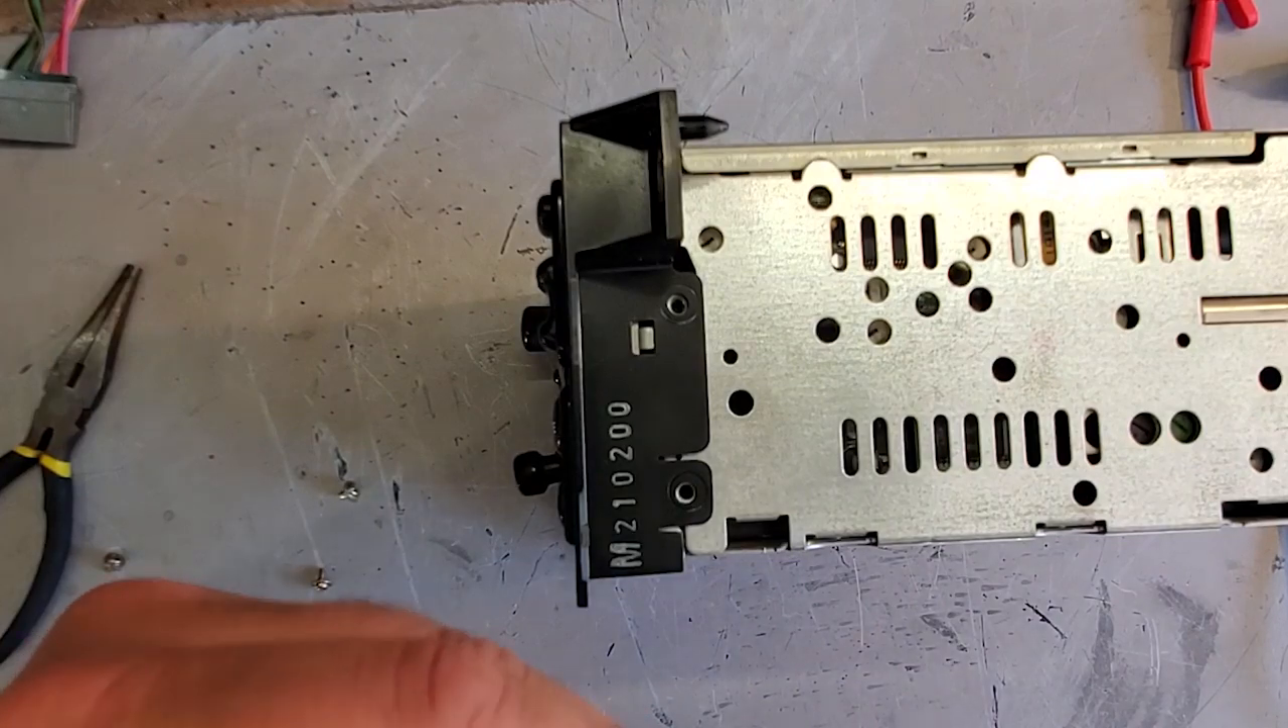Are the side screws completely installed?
No.